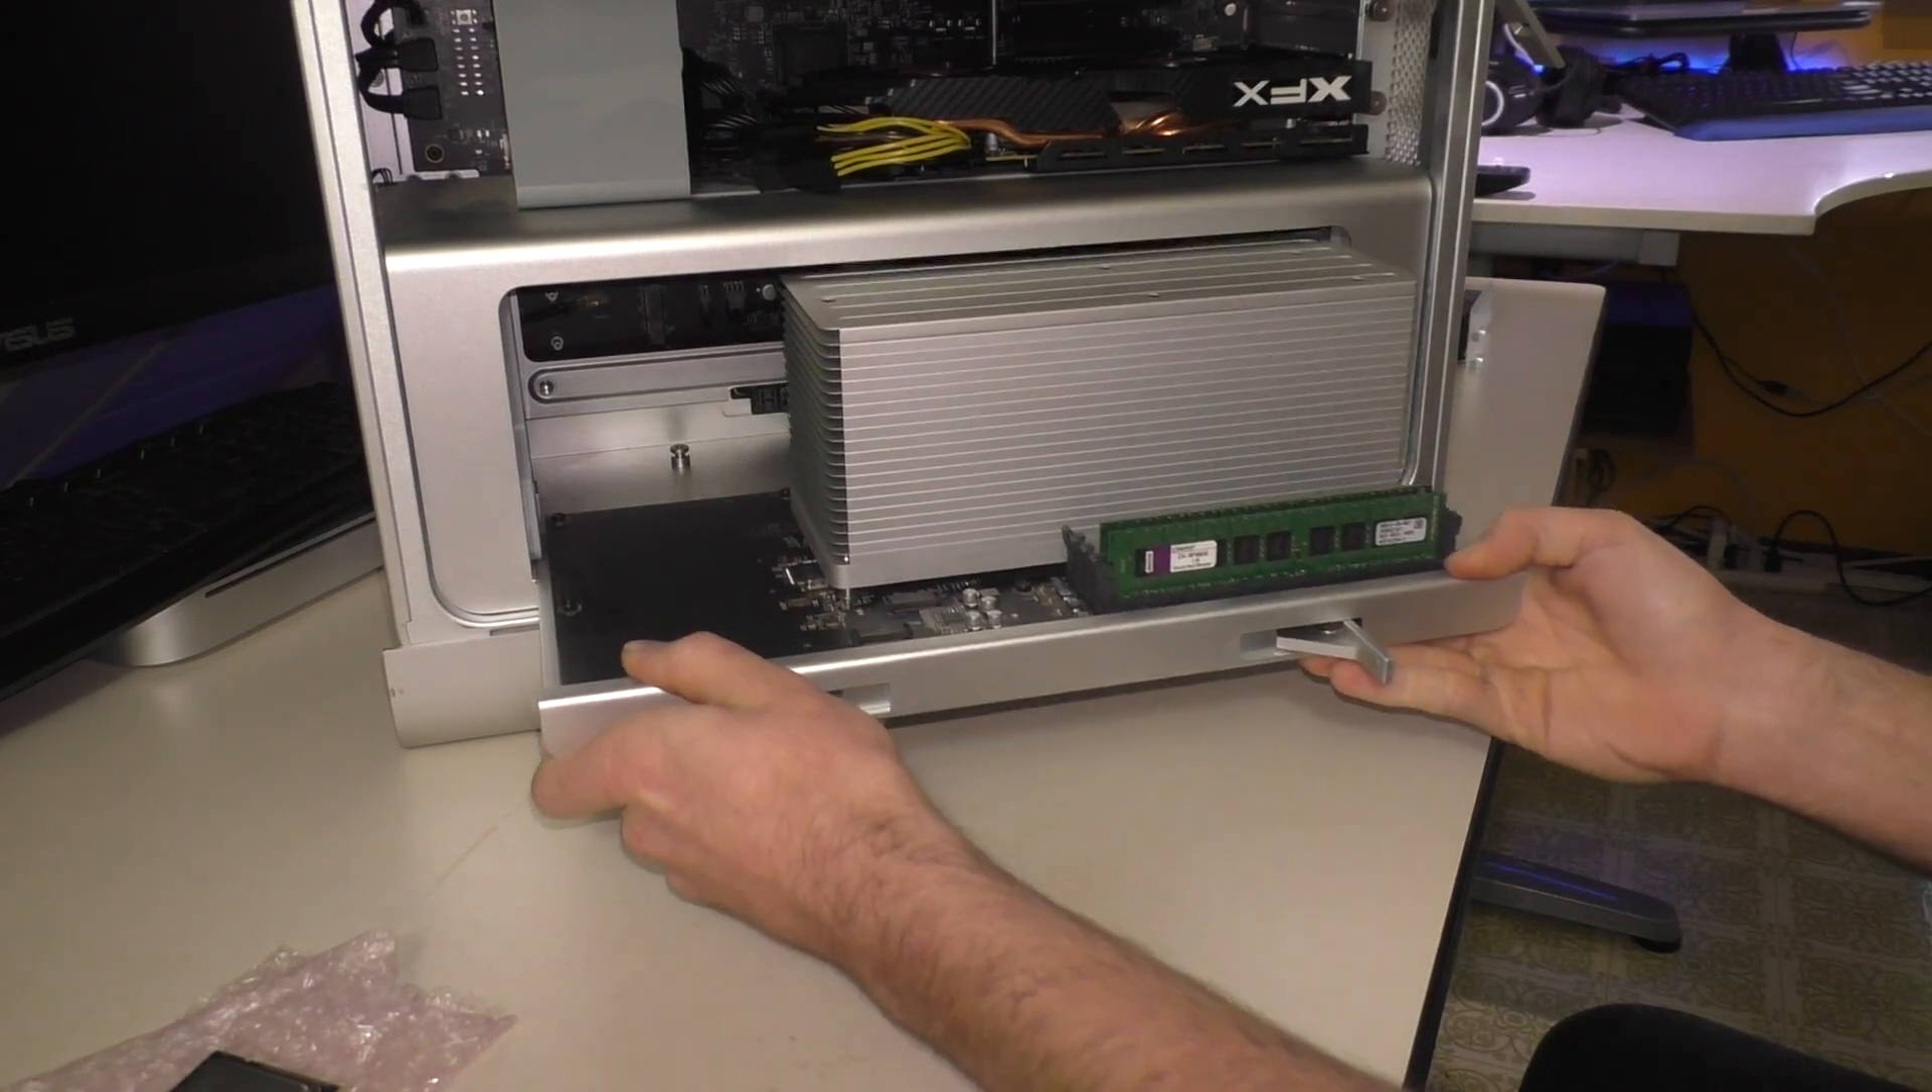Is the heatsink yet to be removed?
Yes.